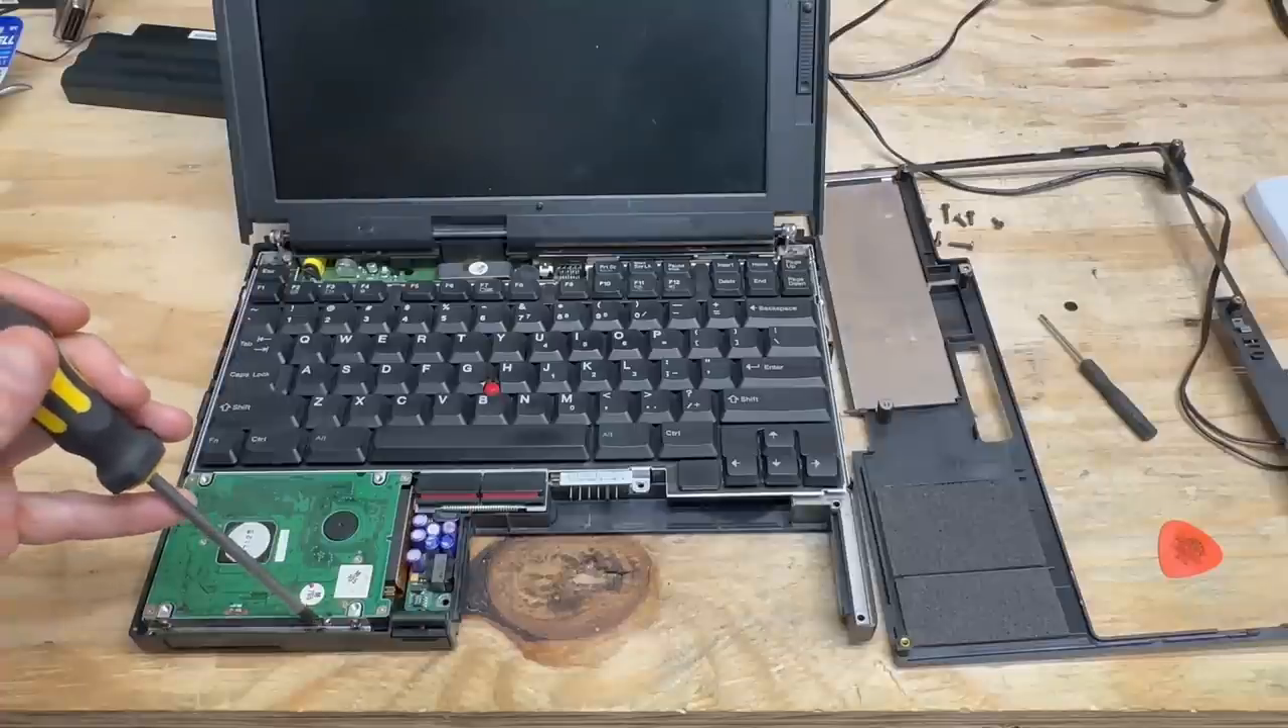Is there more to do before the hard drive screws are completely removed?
Yes.